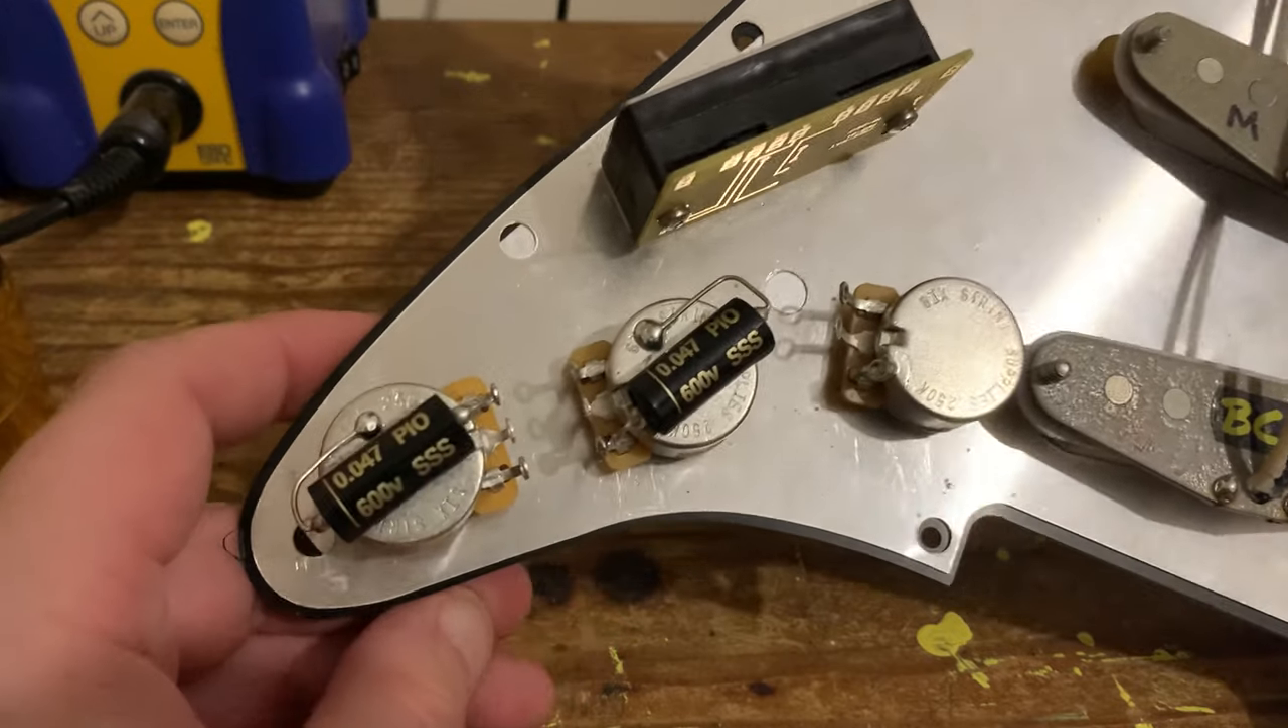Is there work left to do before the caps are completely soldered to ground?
No.